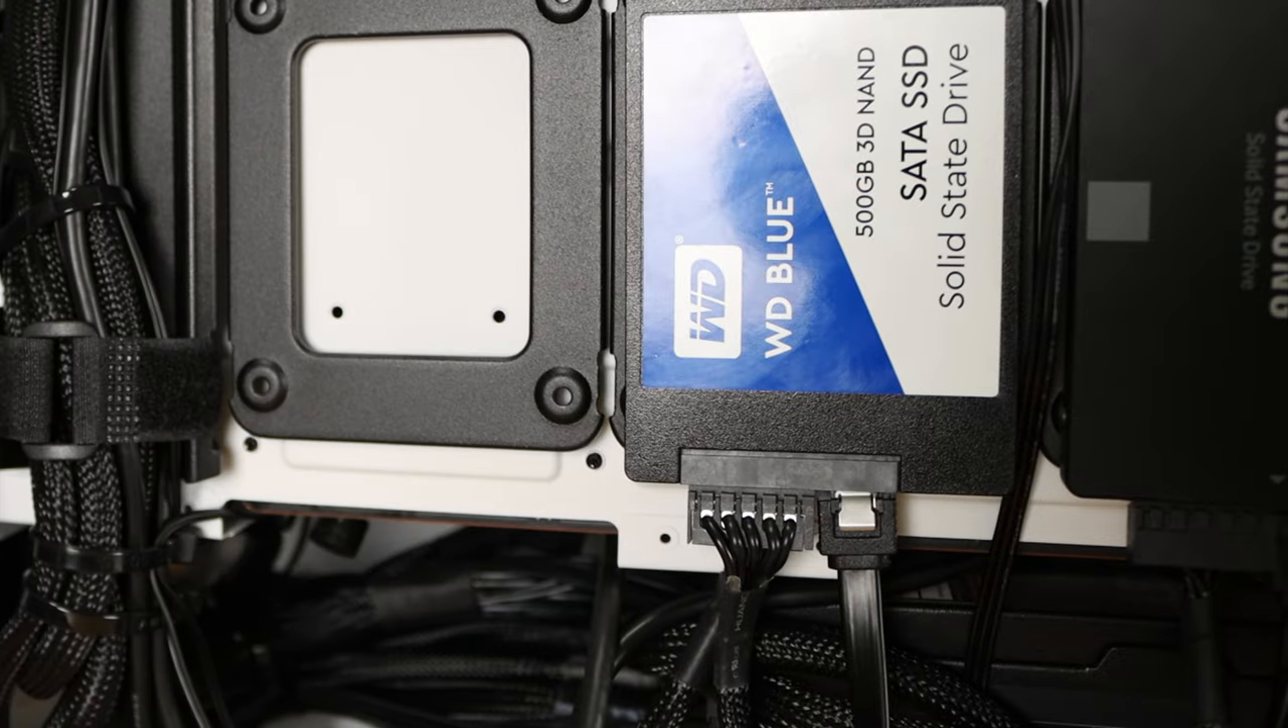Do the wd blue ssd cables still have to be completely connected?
No.